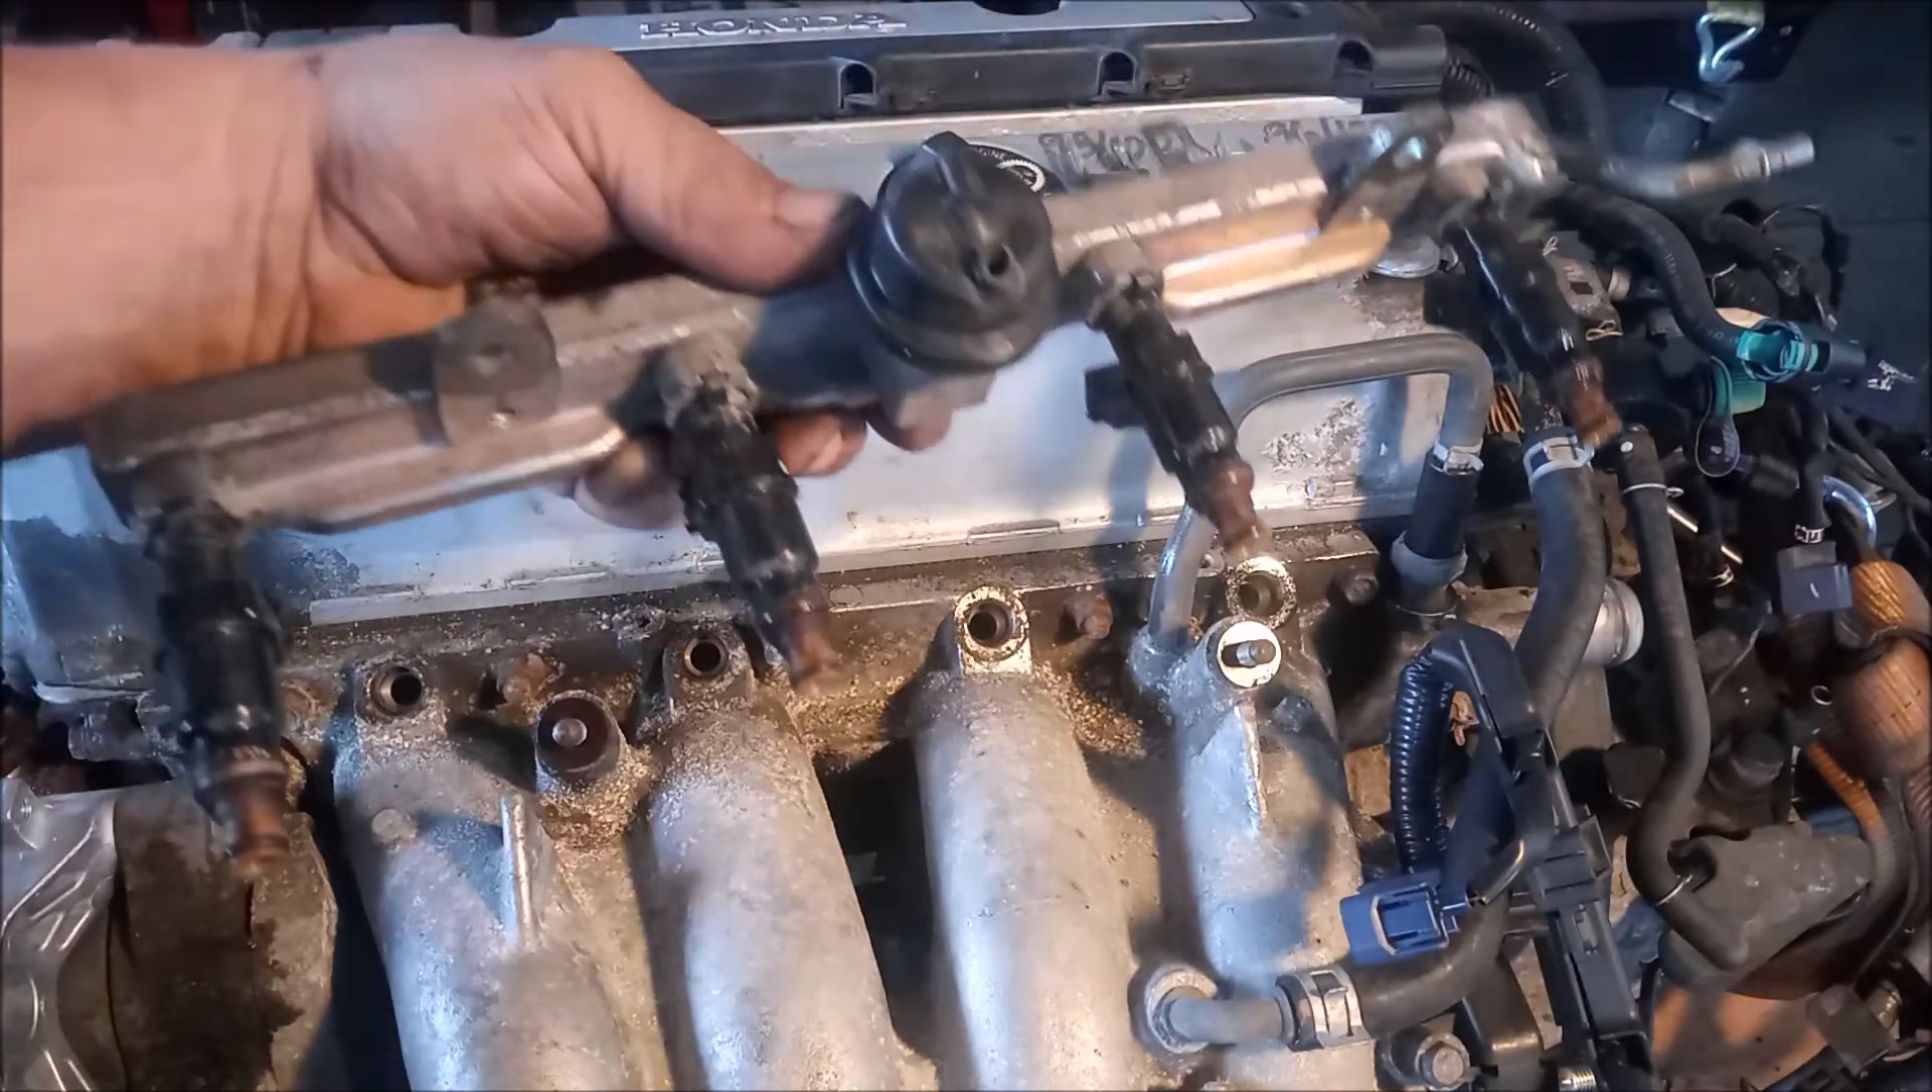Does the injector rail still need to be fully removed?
No.